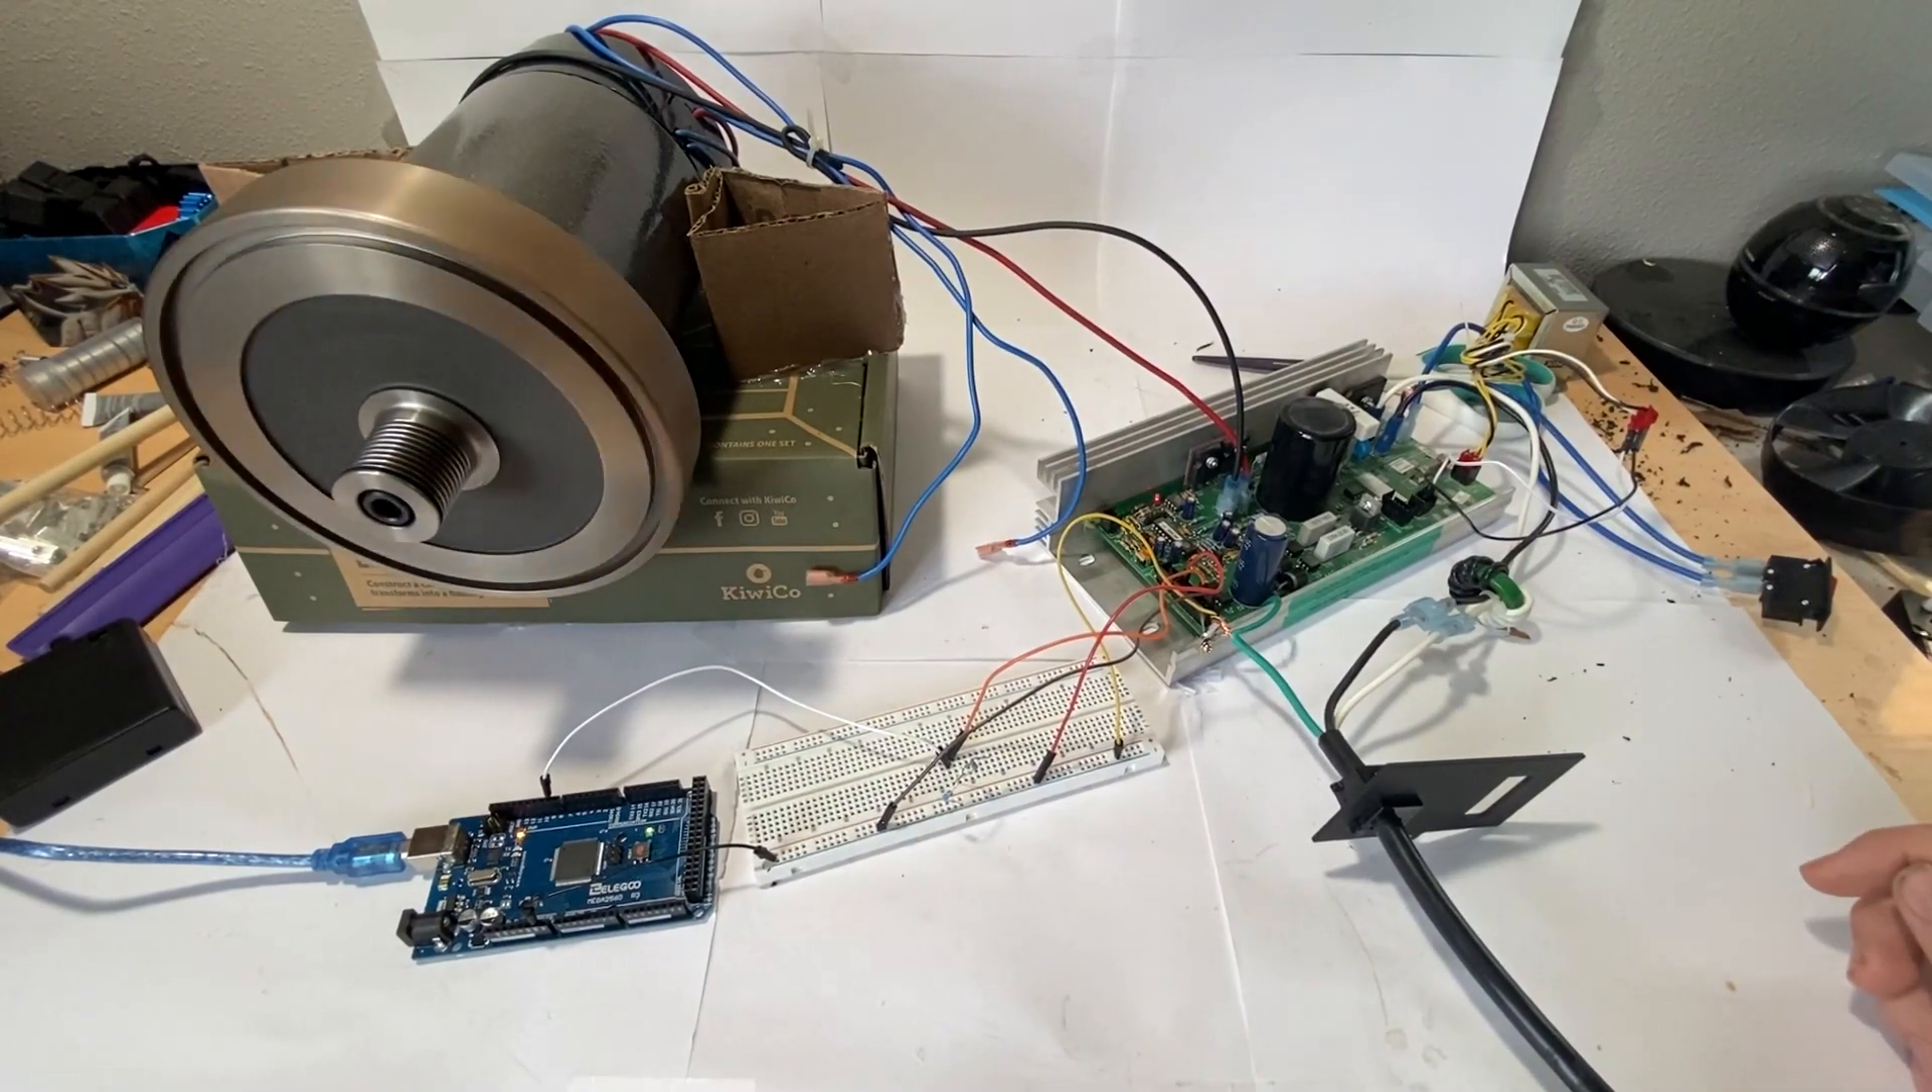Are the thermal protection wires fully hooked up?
No.